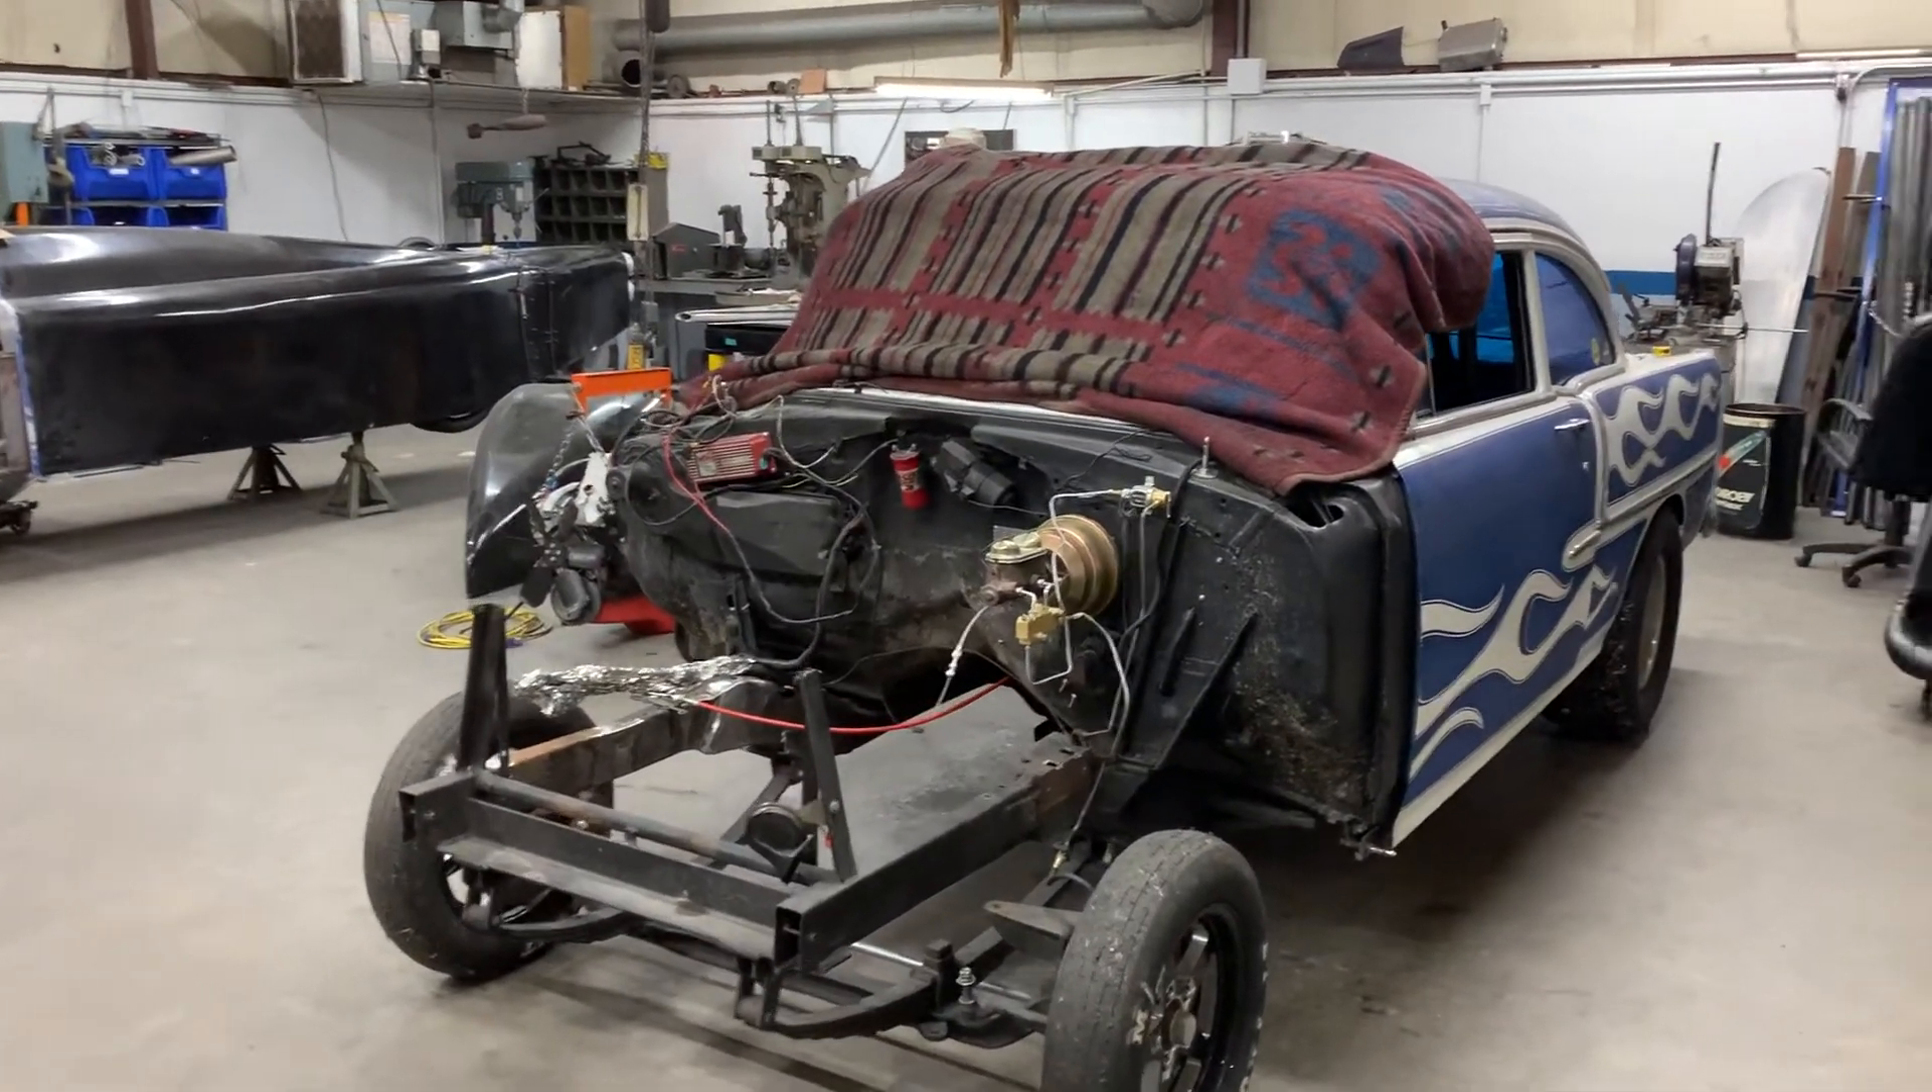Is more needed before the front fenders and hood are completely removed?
No.